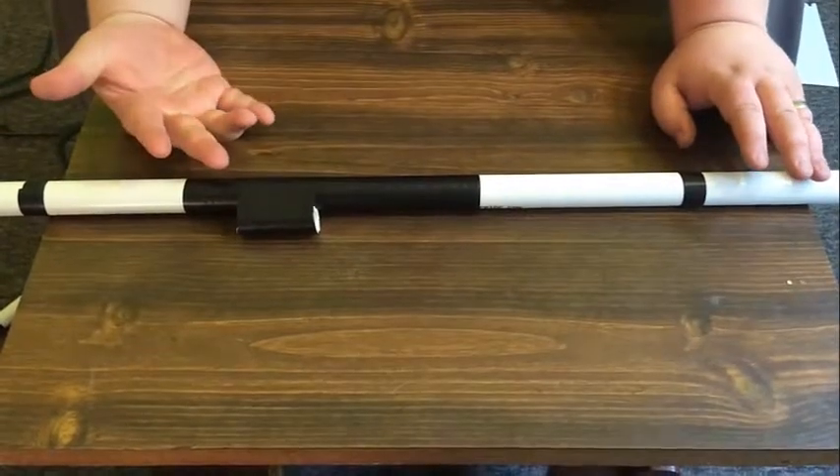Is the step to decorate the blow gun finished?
Yes.